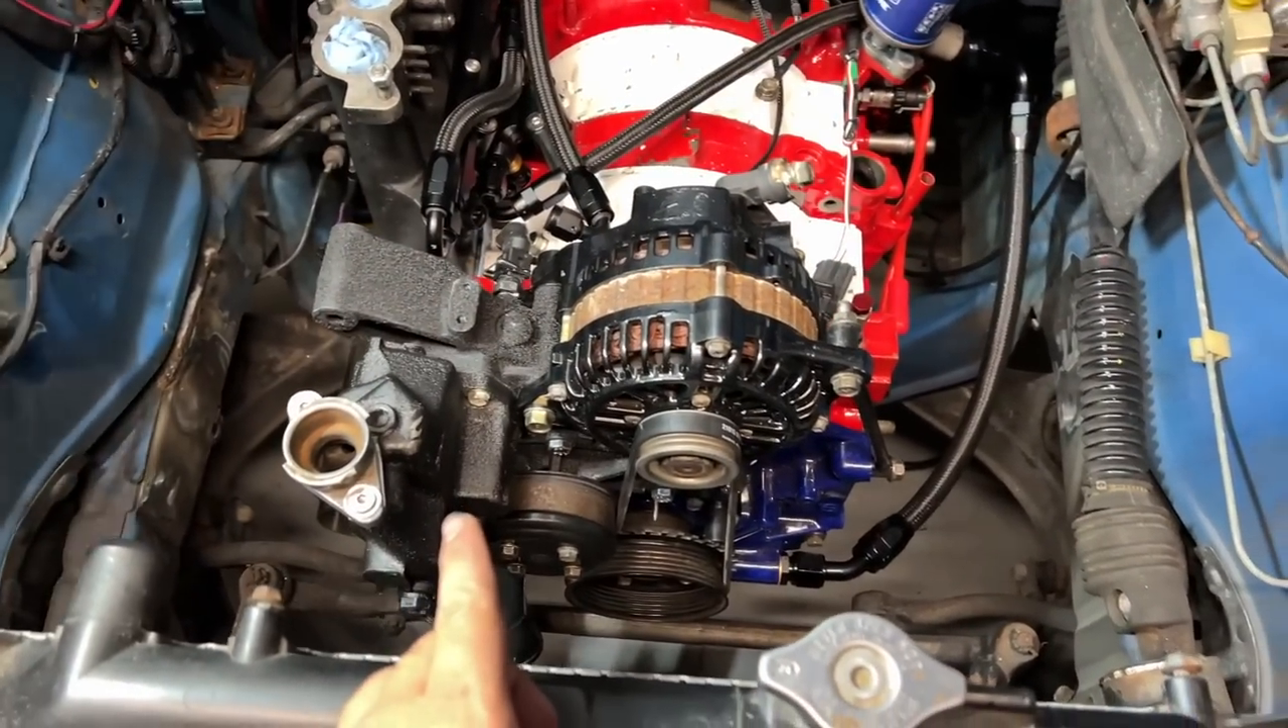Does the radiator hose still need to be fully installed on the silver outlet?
Yes.